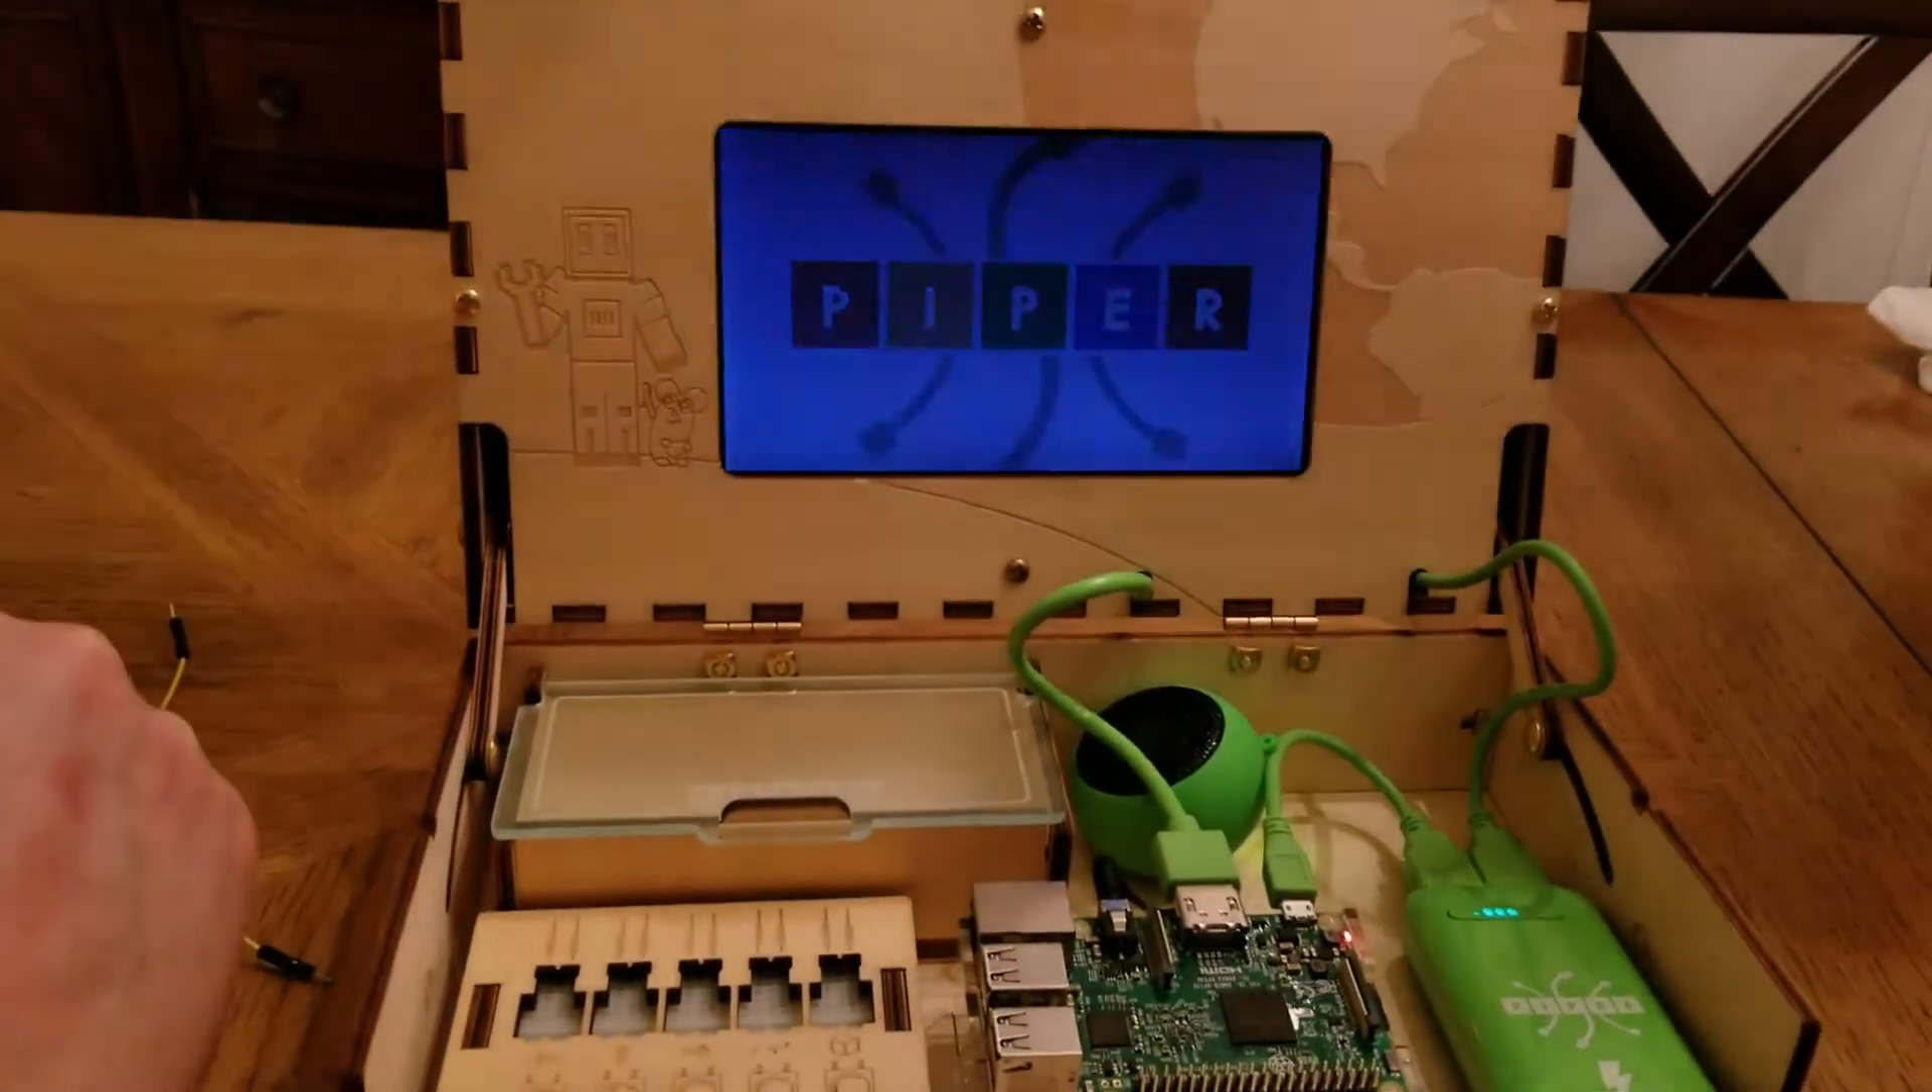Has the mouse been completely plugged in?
No.